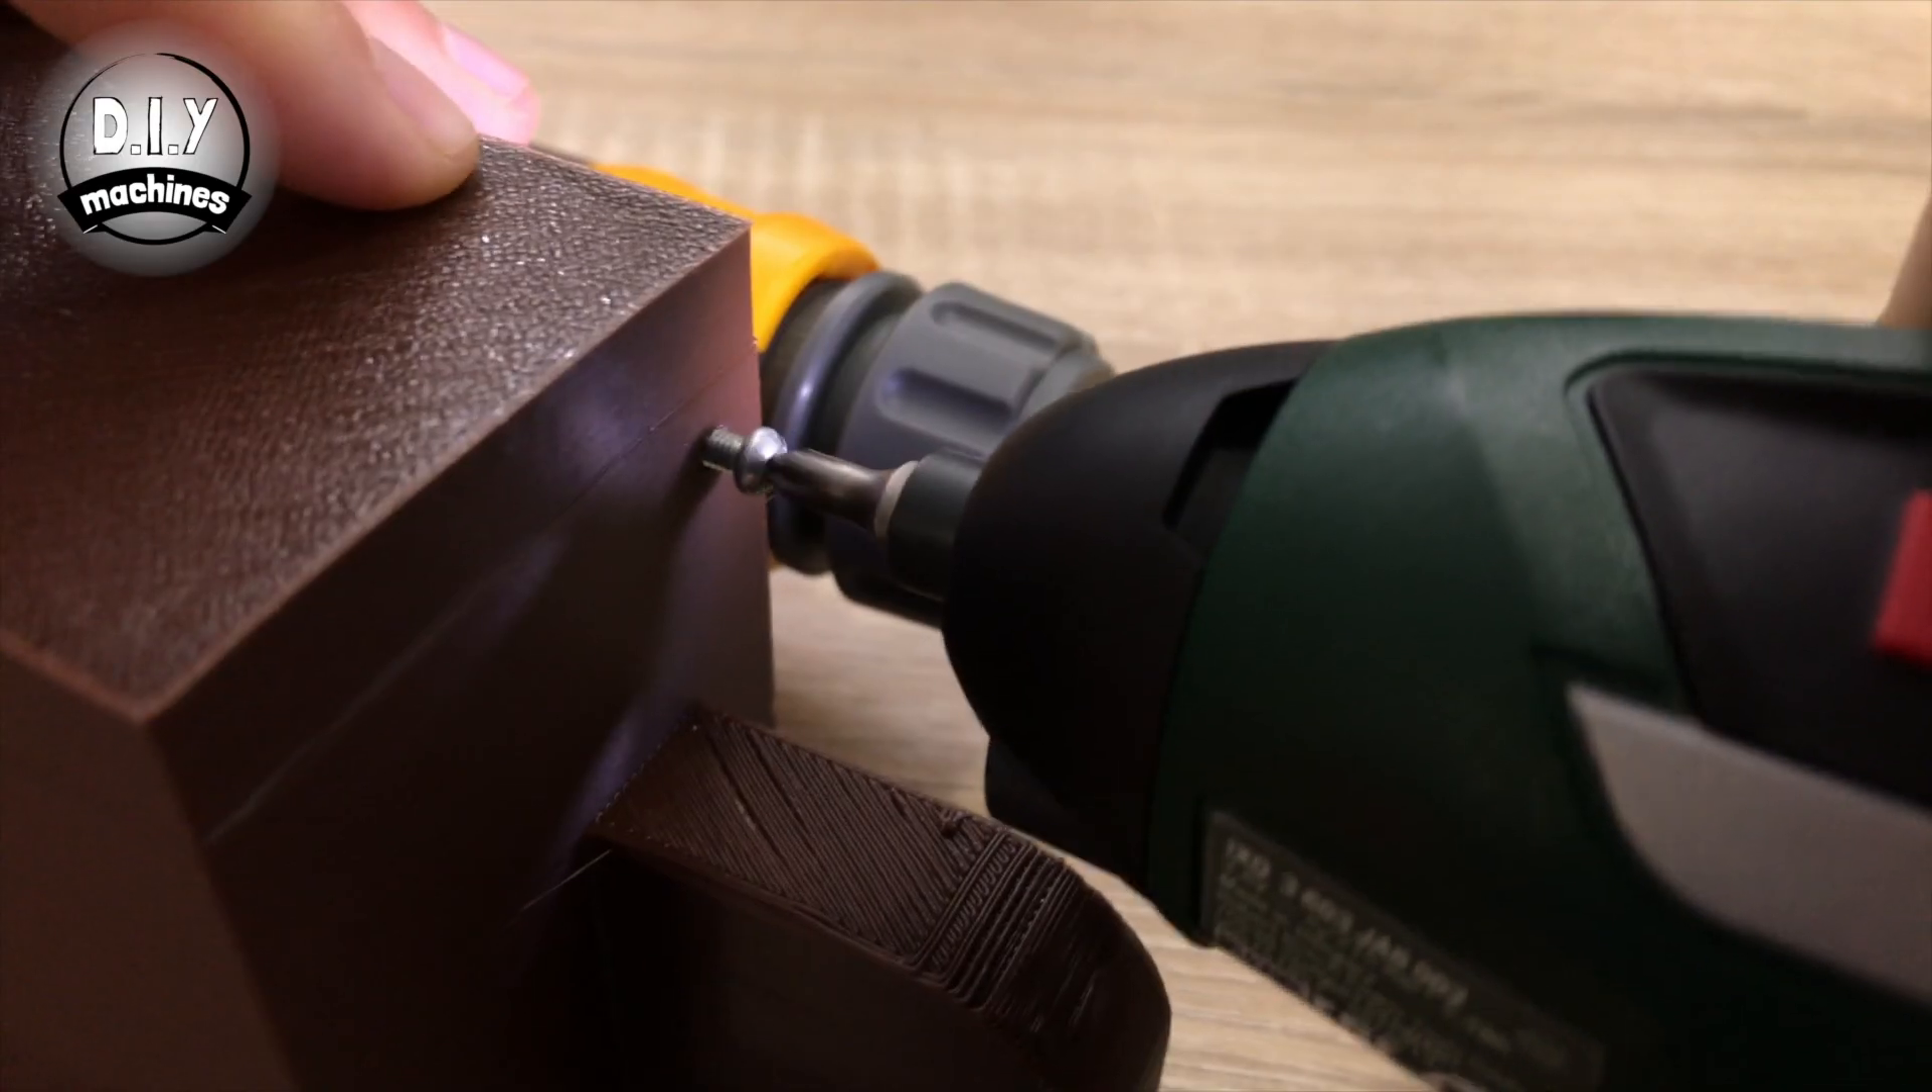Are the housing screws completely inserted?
No.